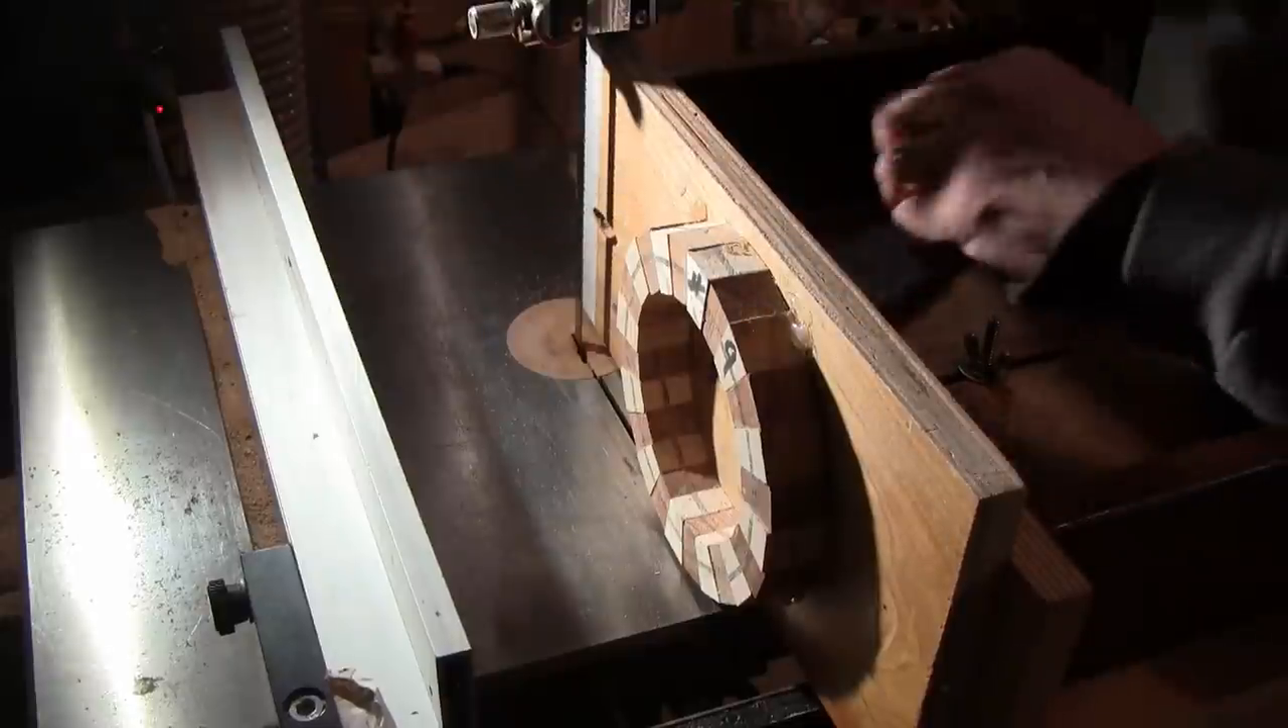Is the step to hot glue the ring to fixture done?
Yes.